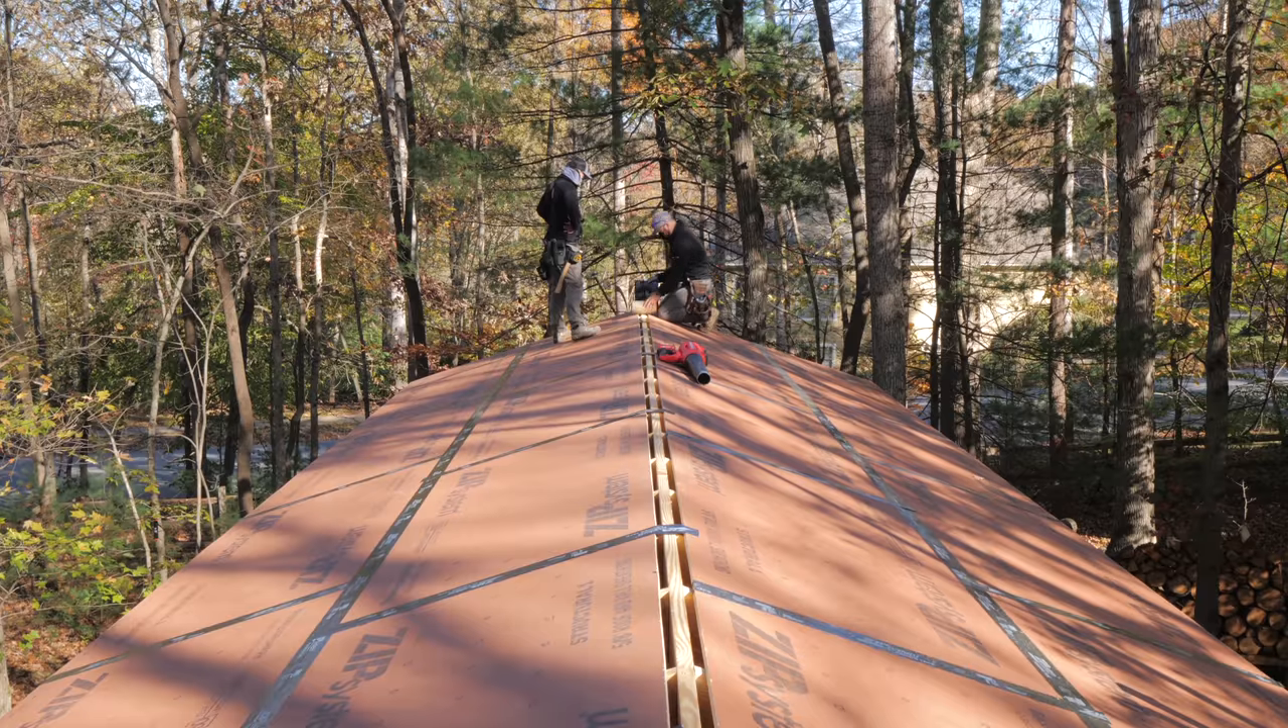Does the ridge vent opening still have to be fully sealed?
Yes.